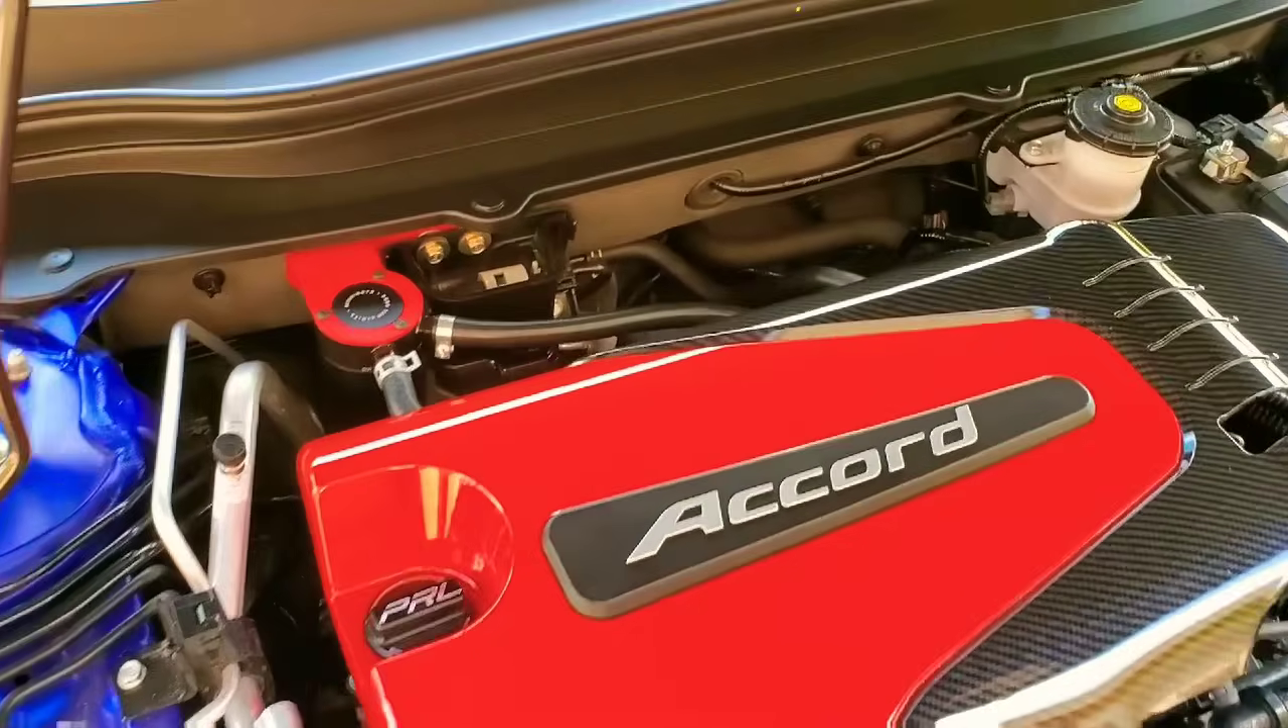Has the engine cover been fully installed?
Yes.